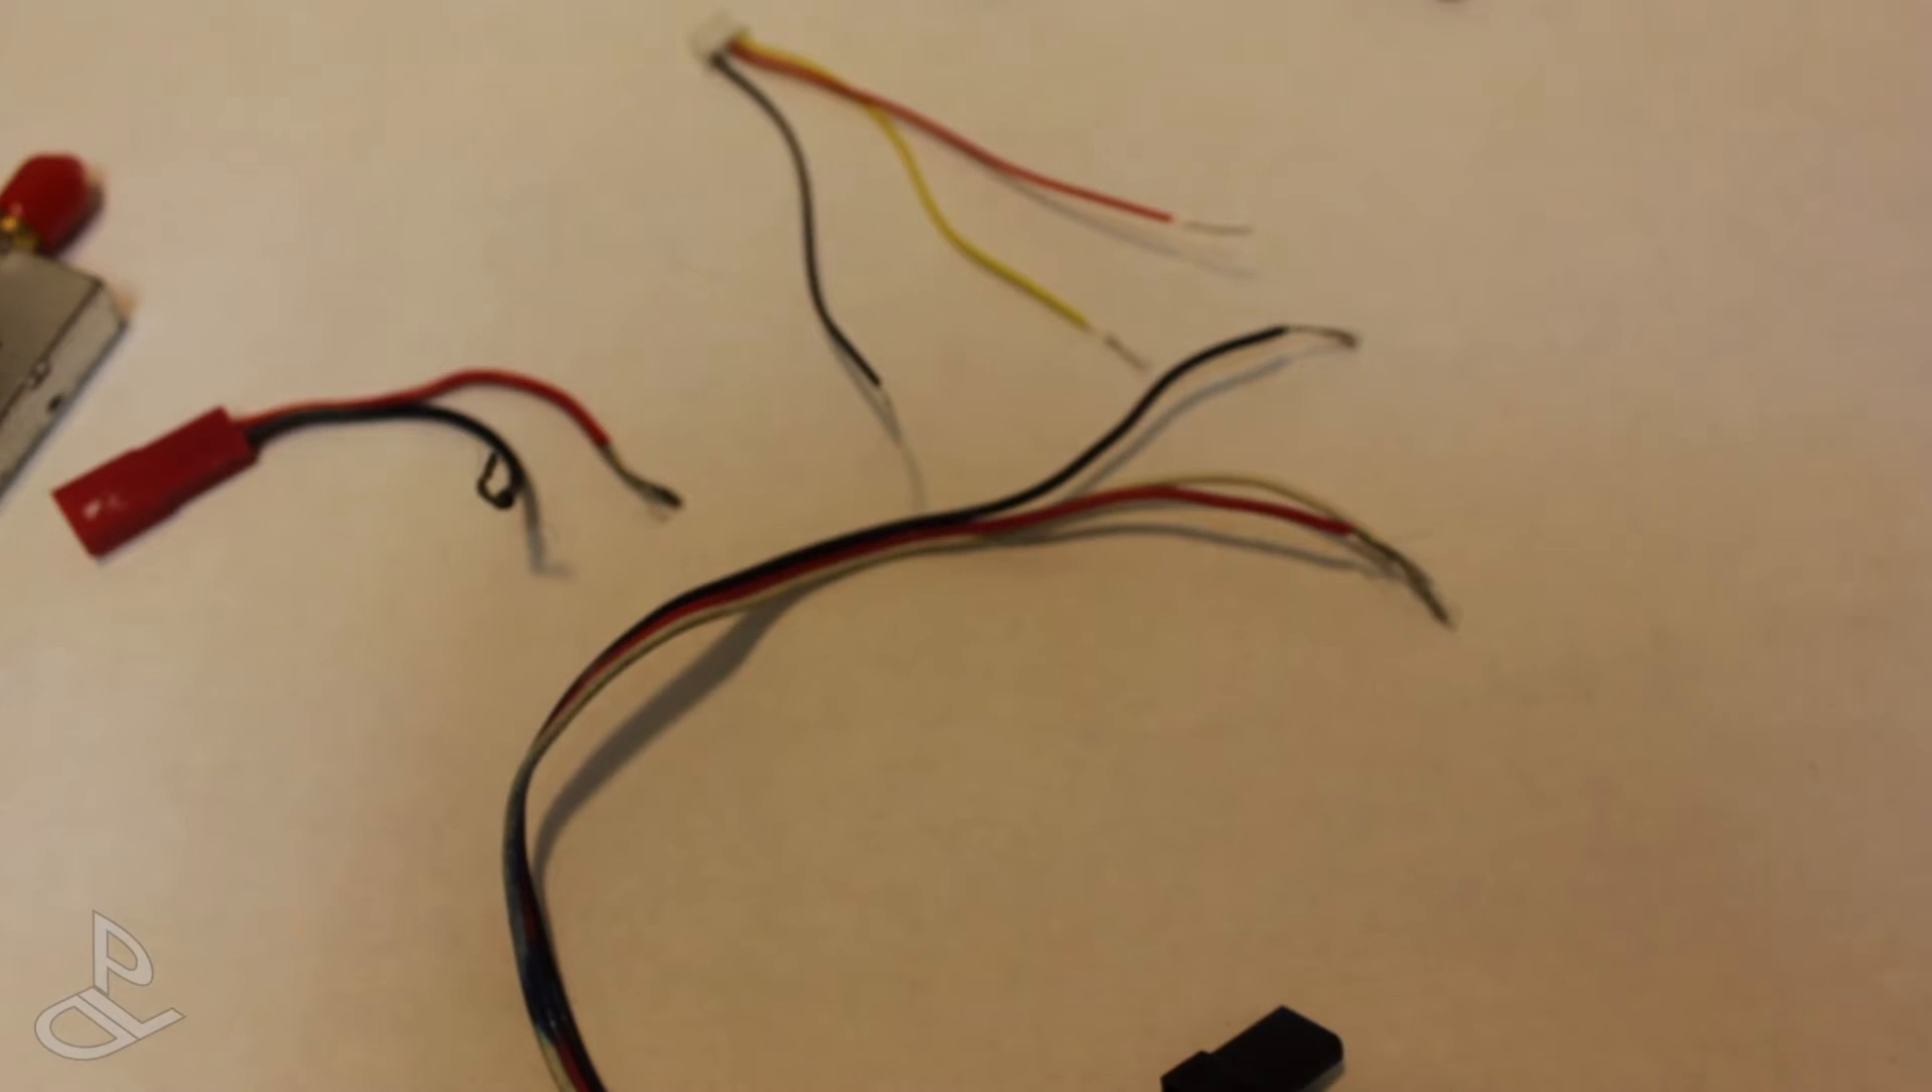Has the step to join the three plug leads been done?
No.